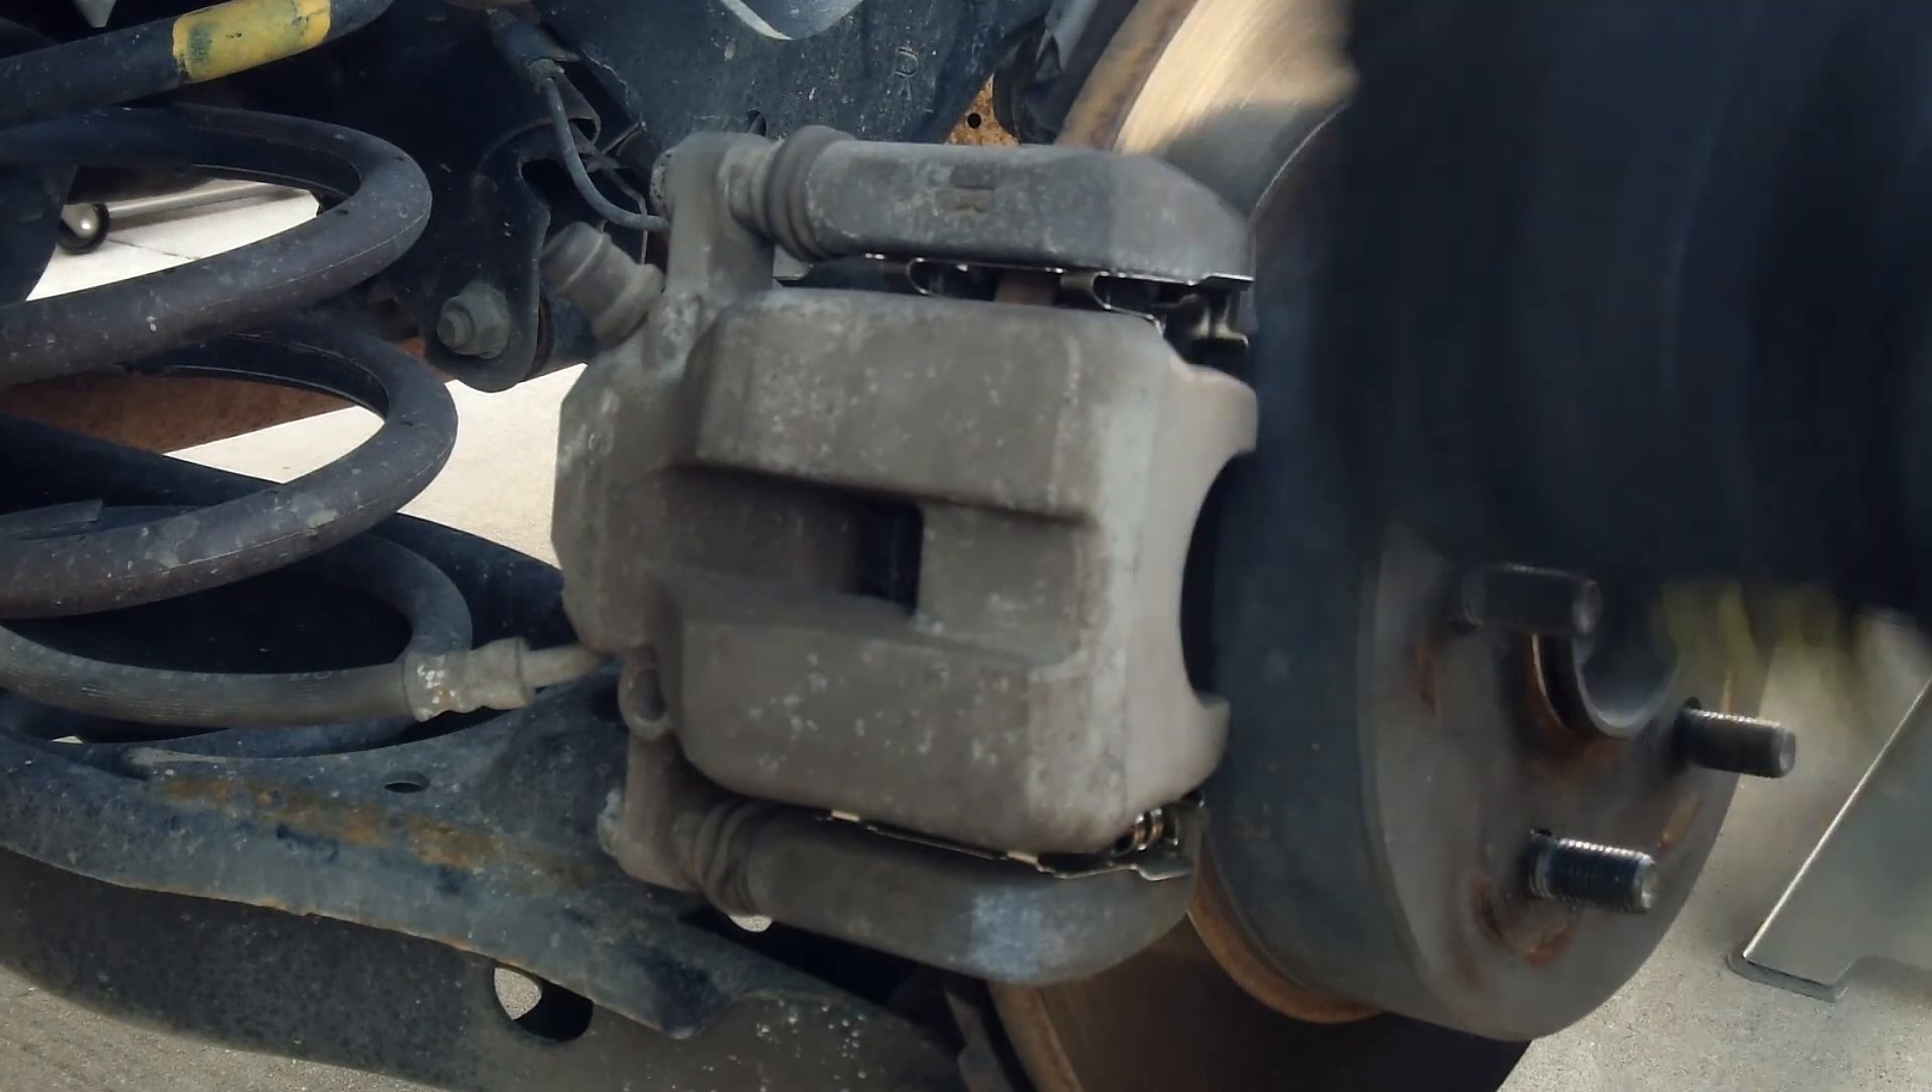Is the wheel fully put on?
No.